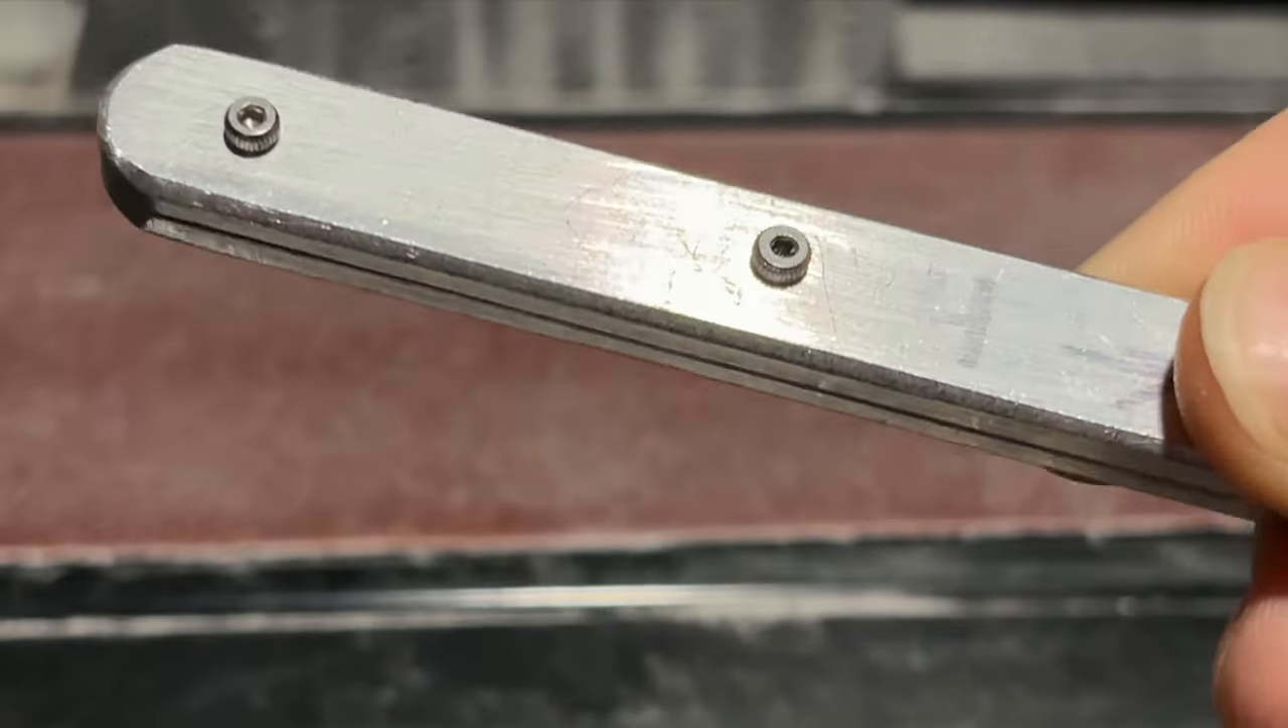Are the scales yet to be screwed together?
No.